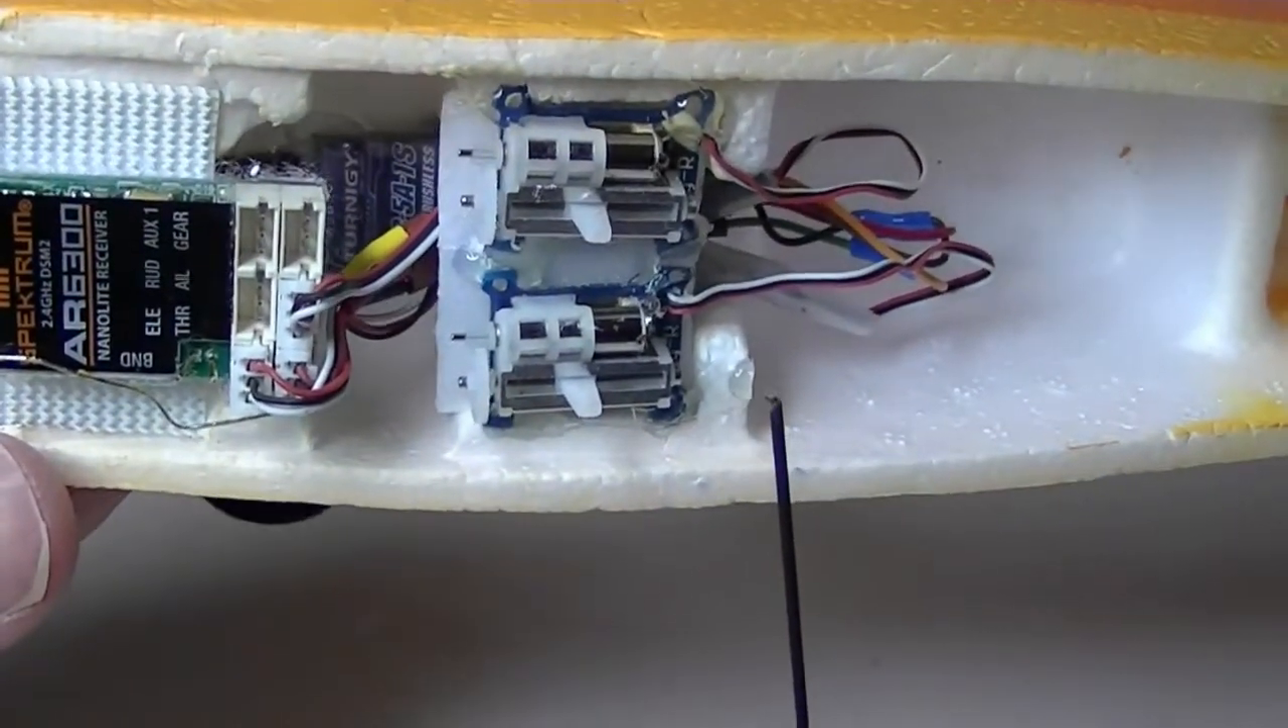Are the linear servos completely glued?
Yes.